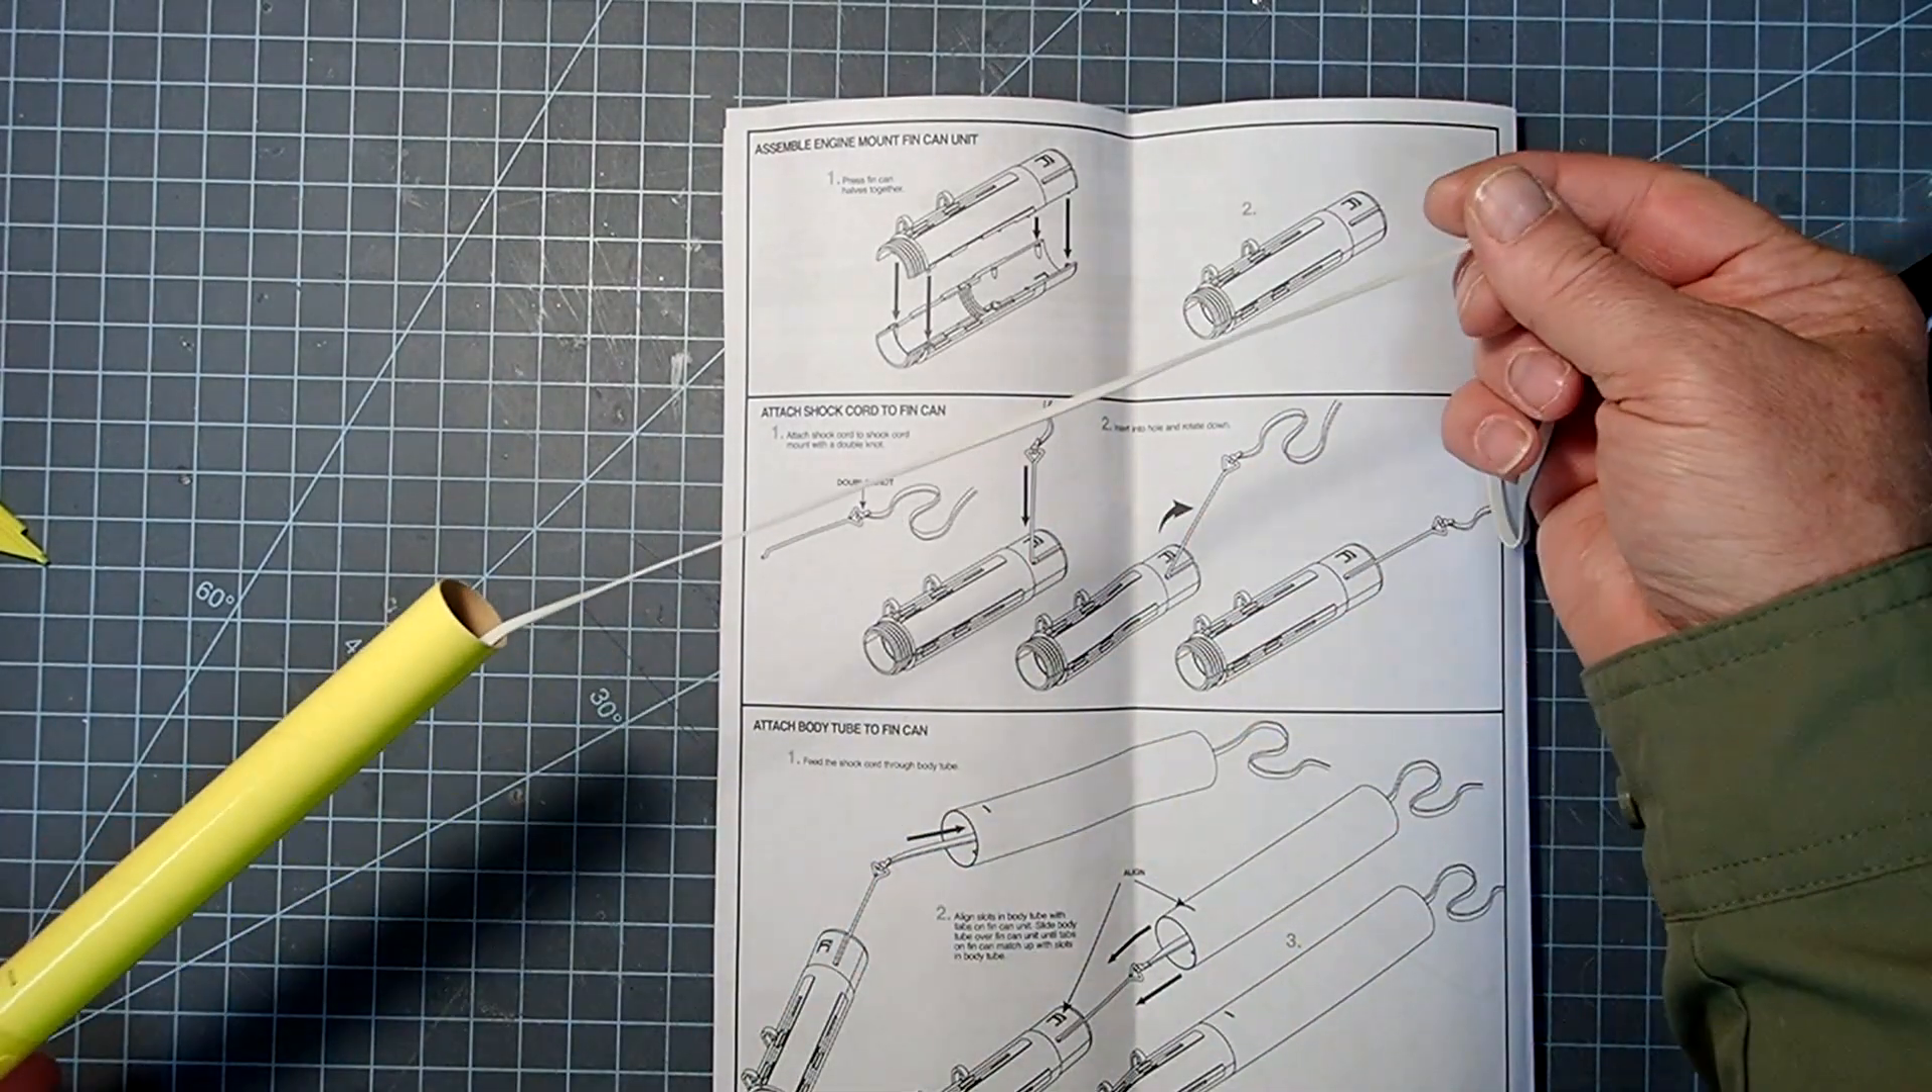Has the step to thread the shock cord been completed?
Yes.